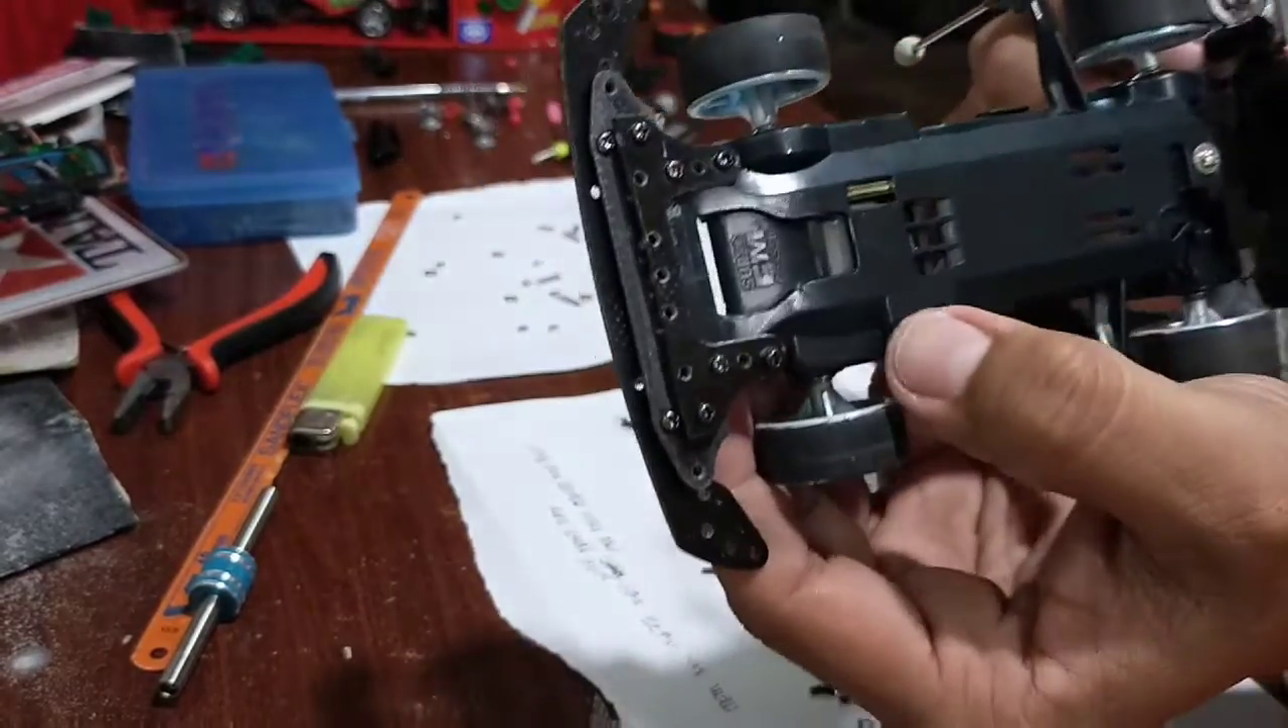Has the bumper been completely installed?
Yes.